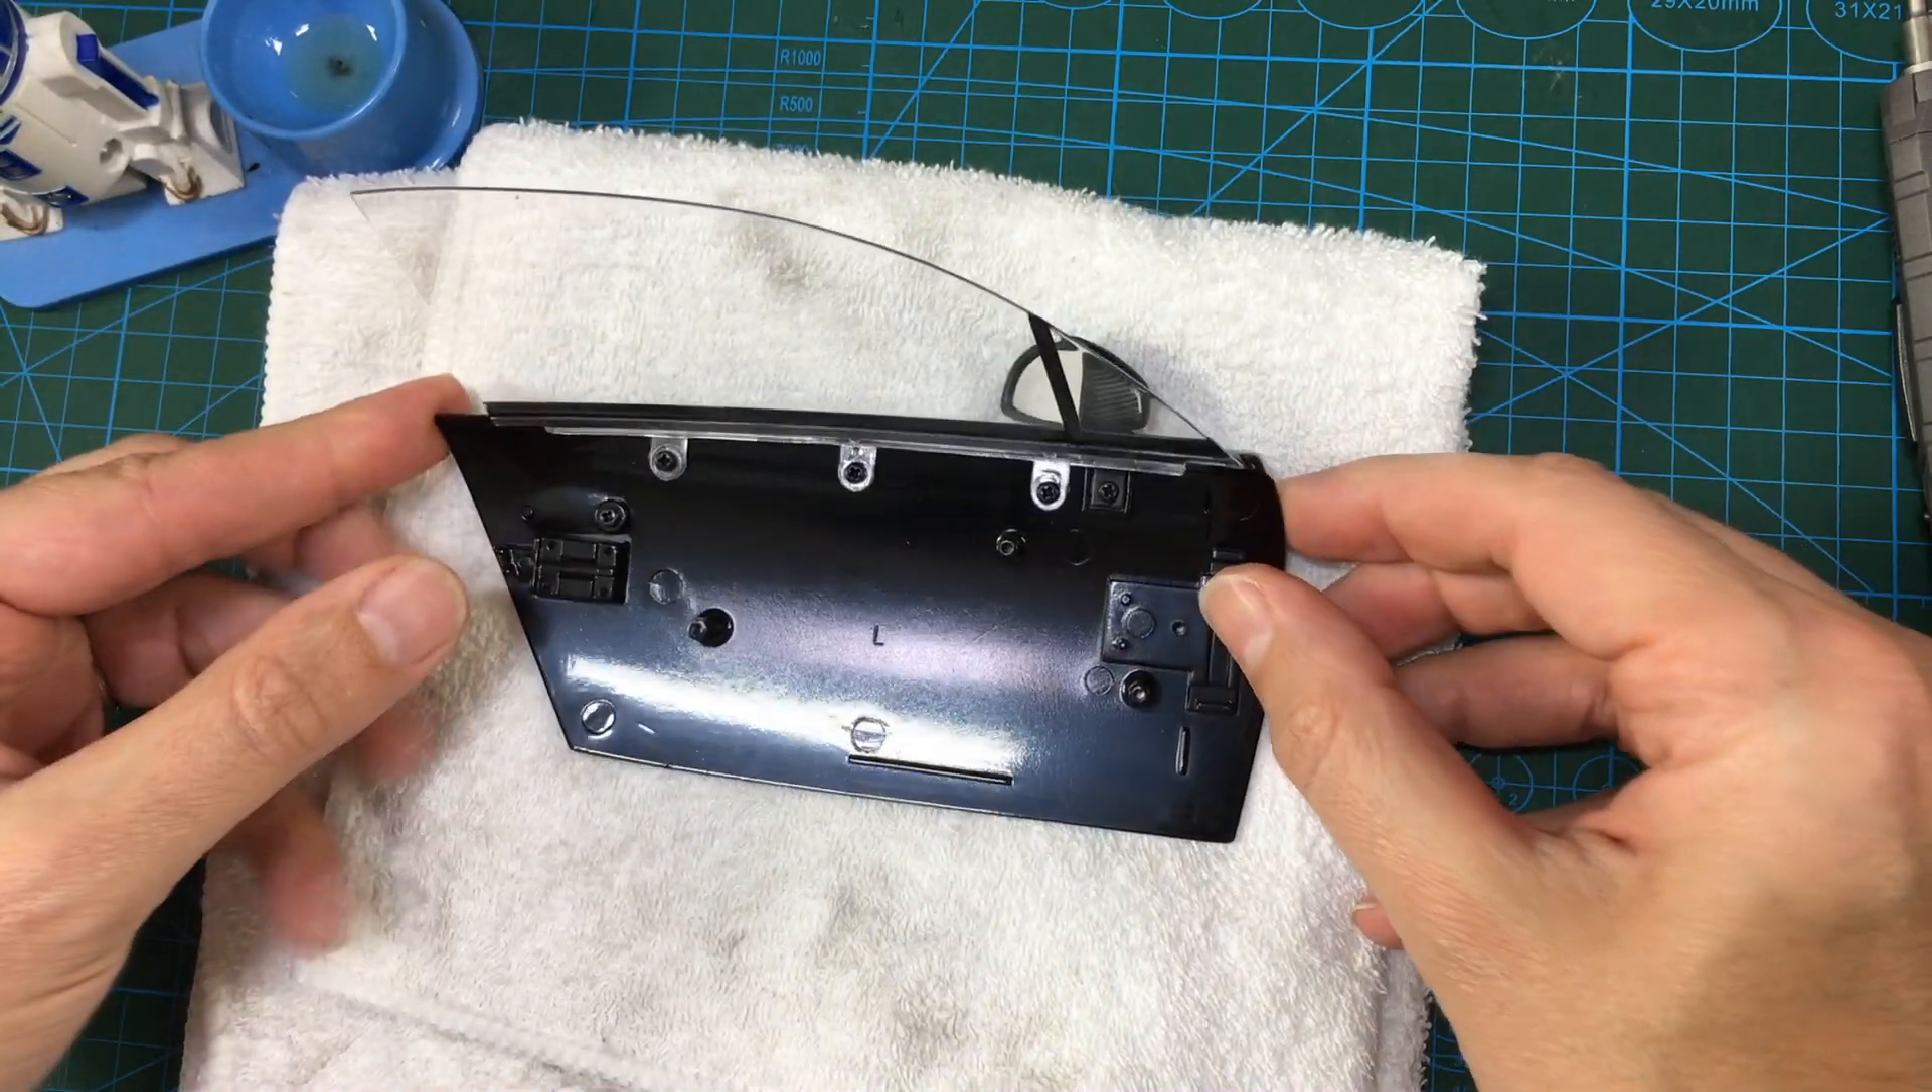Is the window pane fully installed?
Yes.